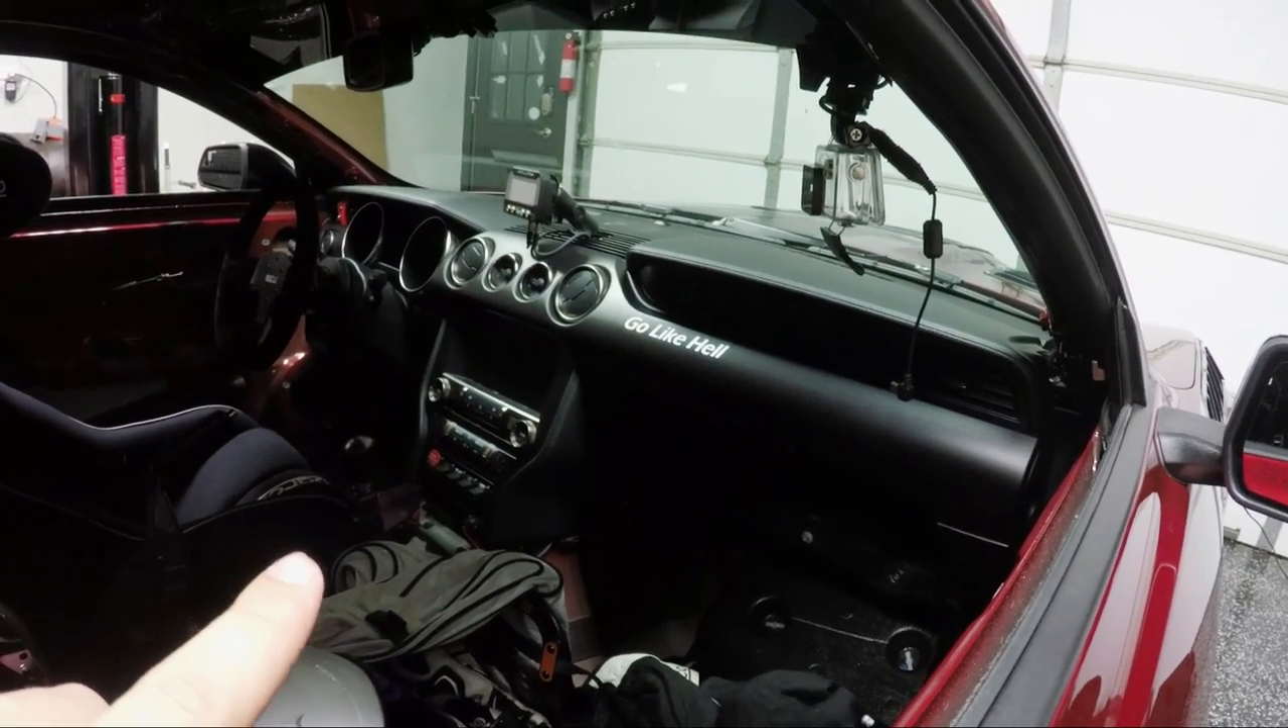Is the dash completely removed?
No.